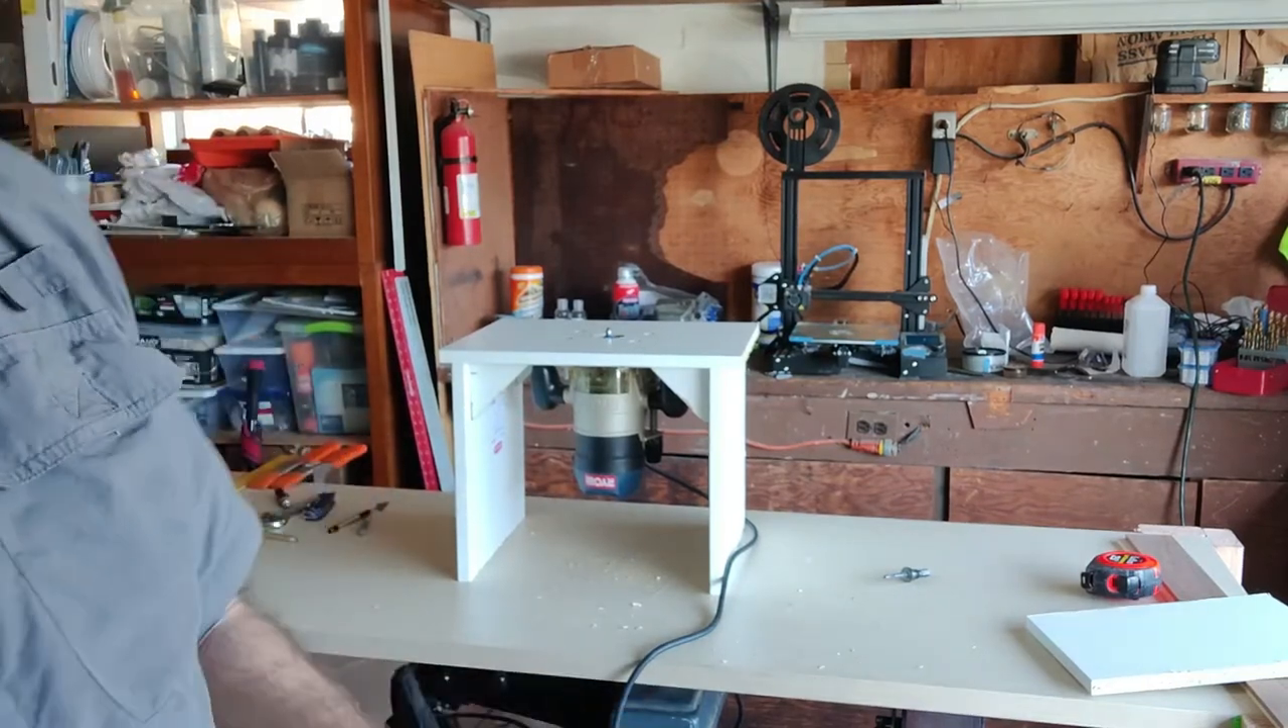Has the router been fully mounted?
Yes.